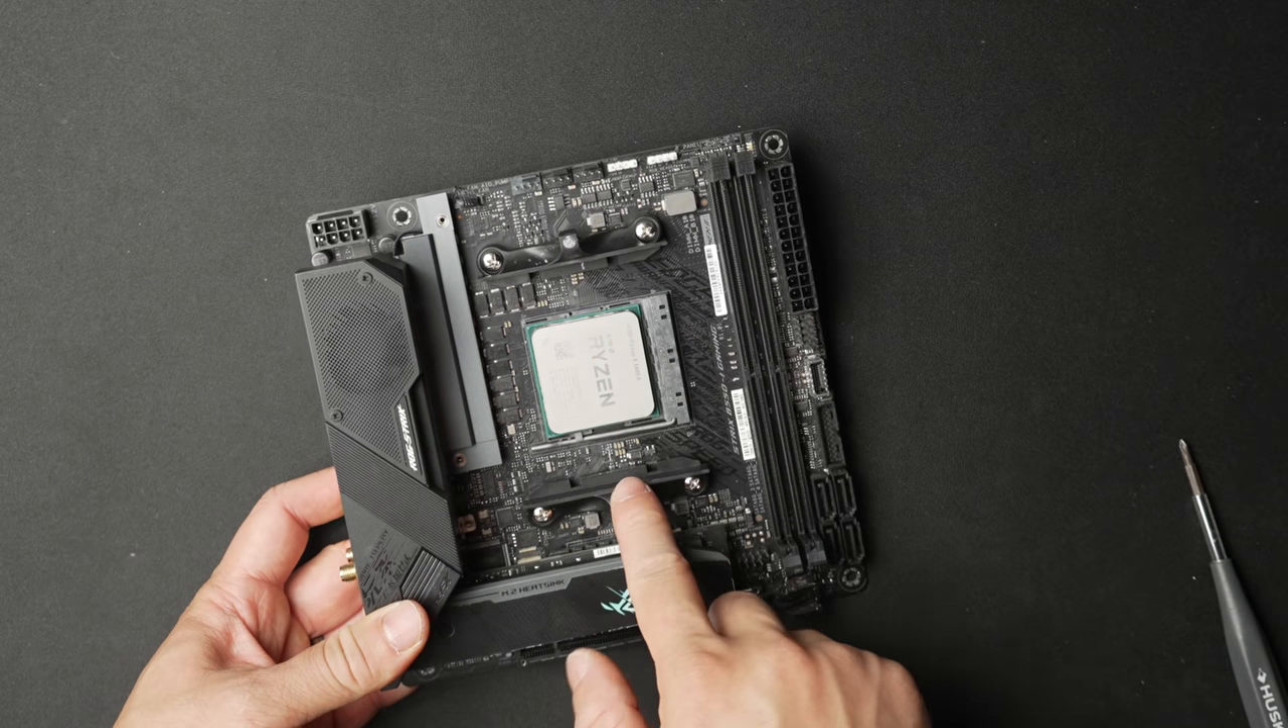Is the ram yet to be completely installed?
Yes.